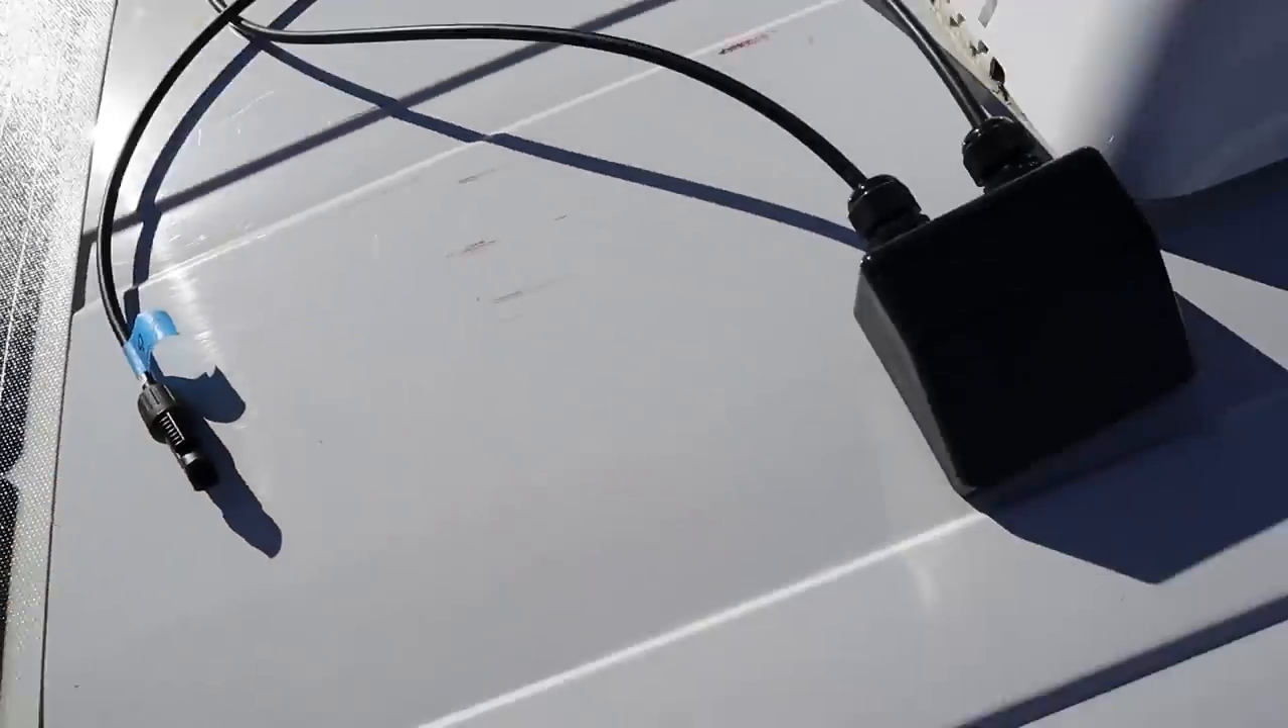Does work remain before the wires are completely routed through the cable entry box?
No.